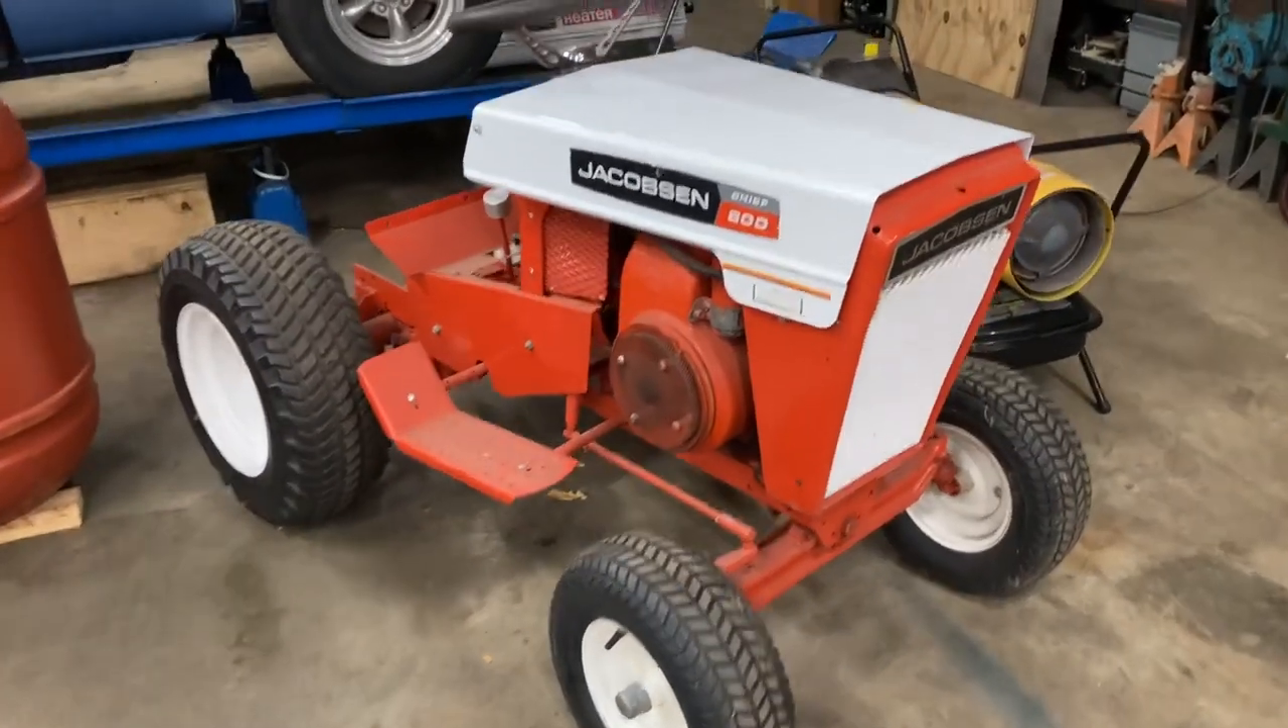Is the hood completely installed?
Yes.